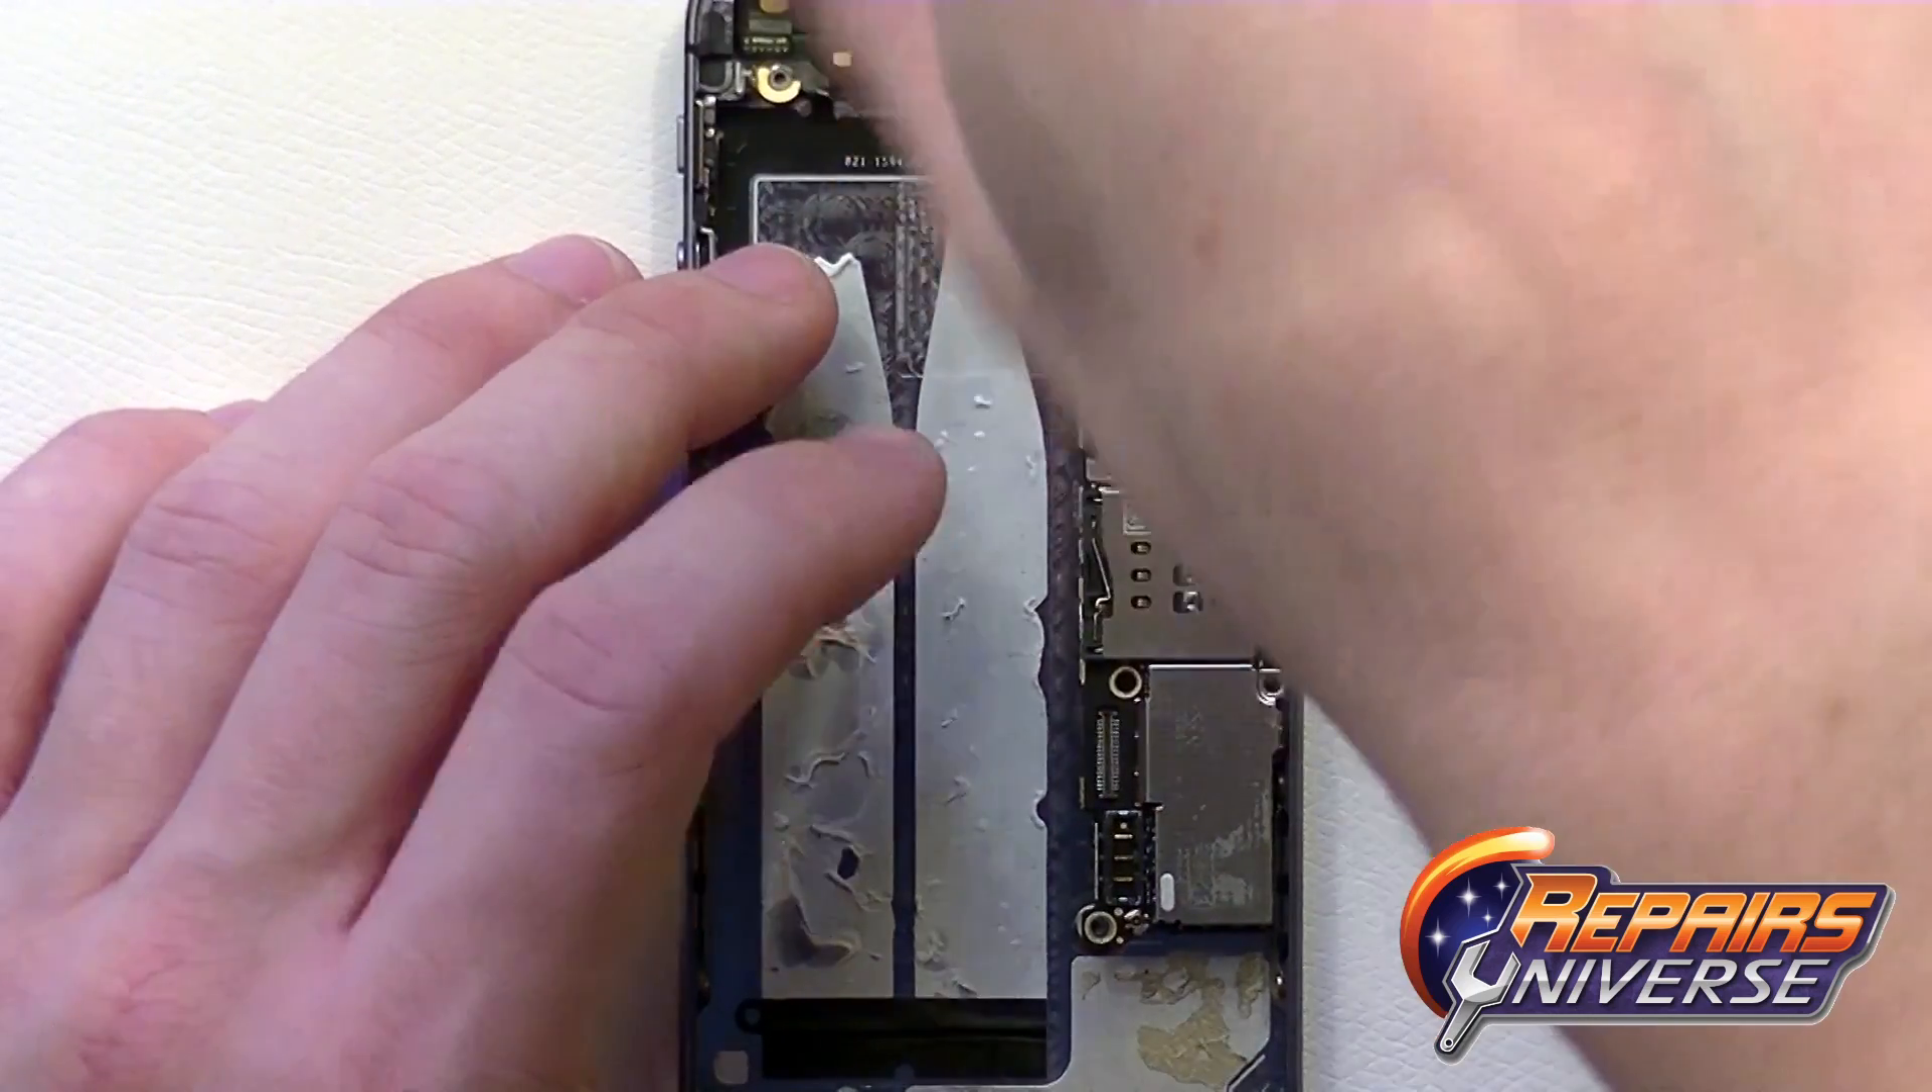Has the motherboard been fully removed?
No.